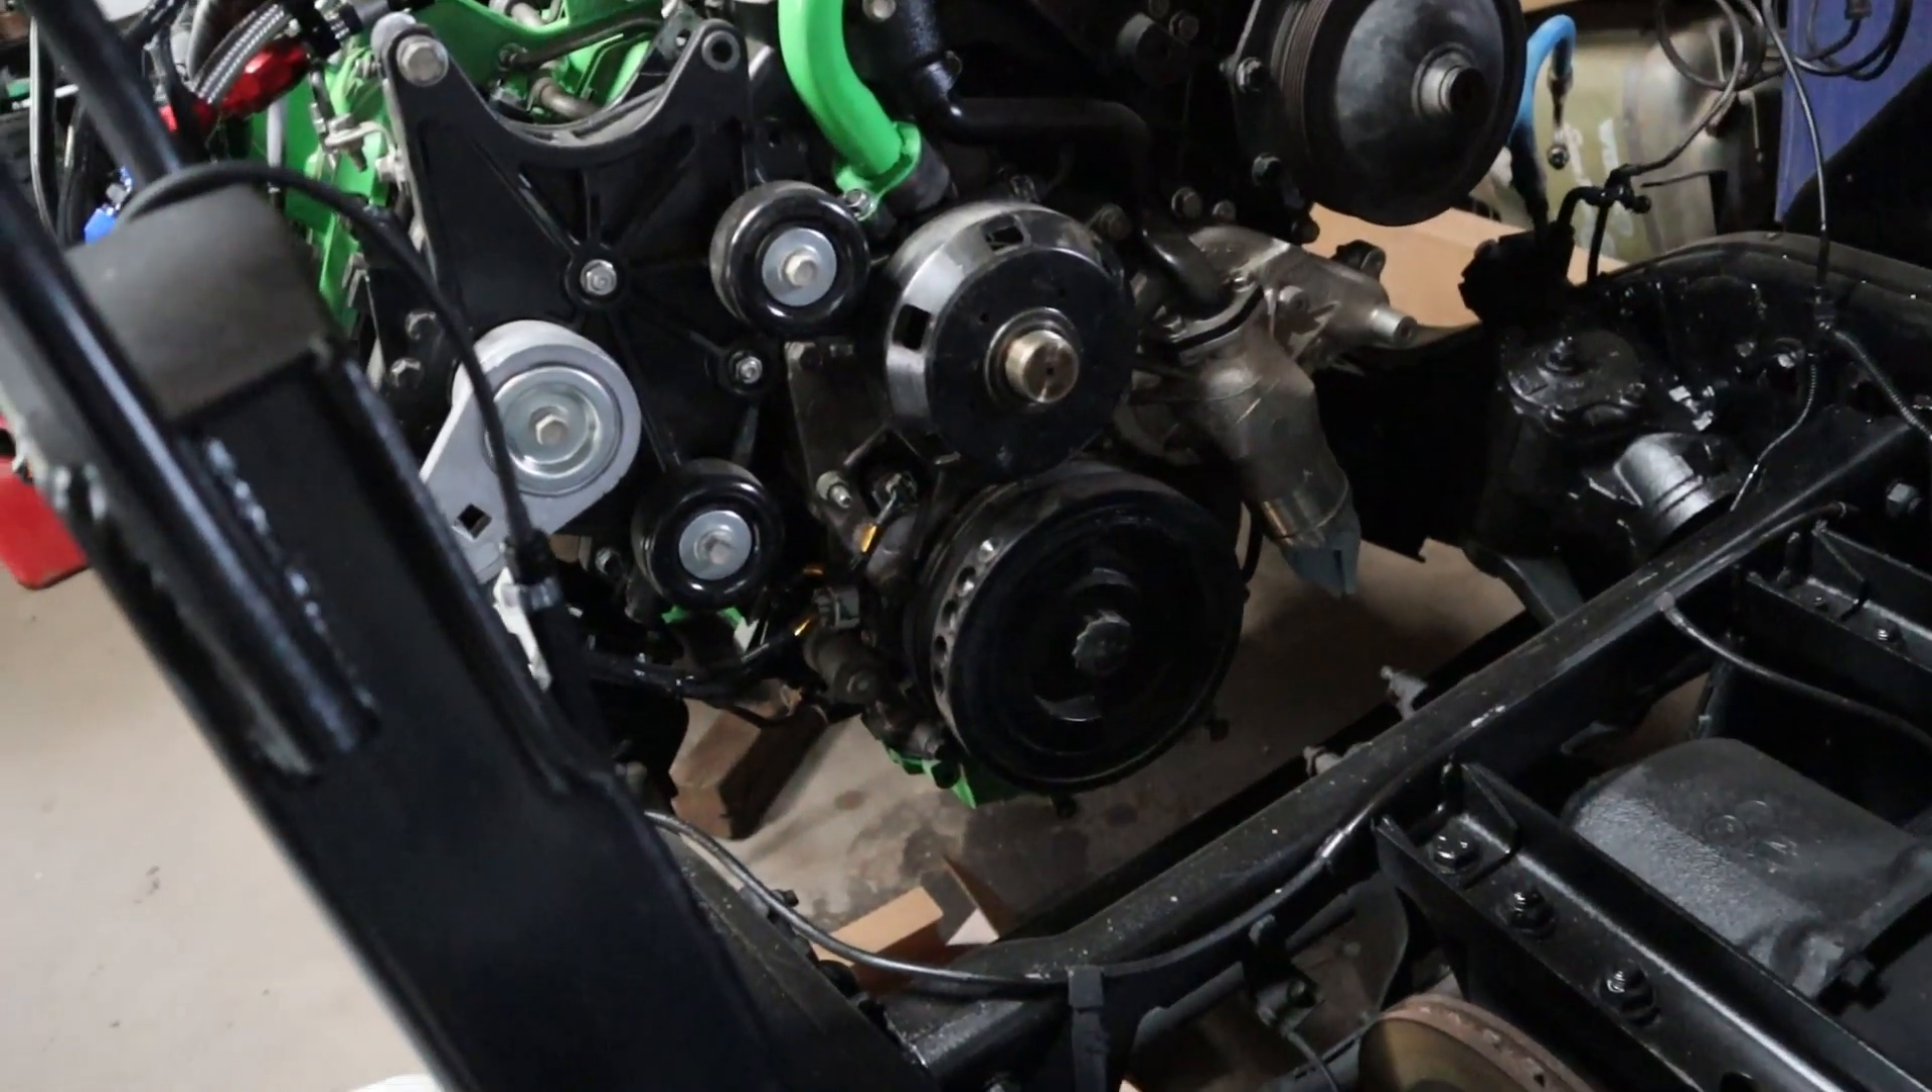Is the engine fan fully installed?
No.